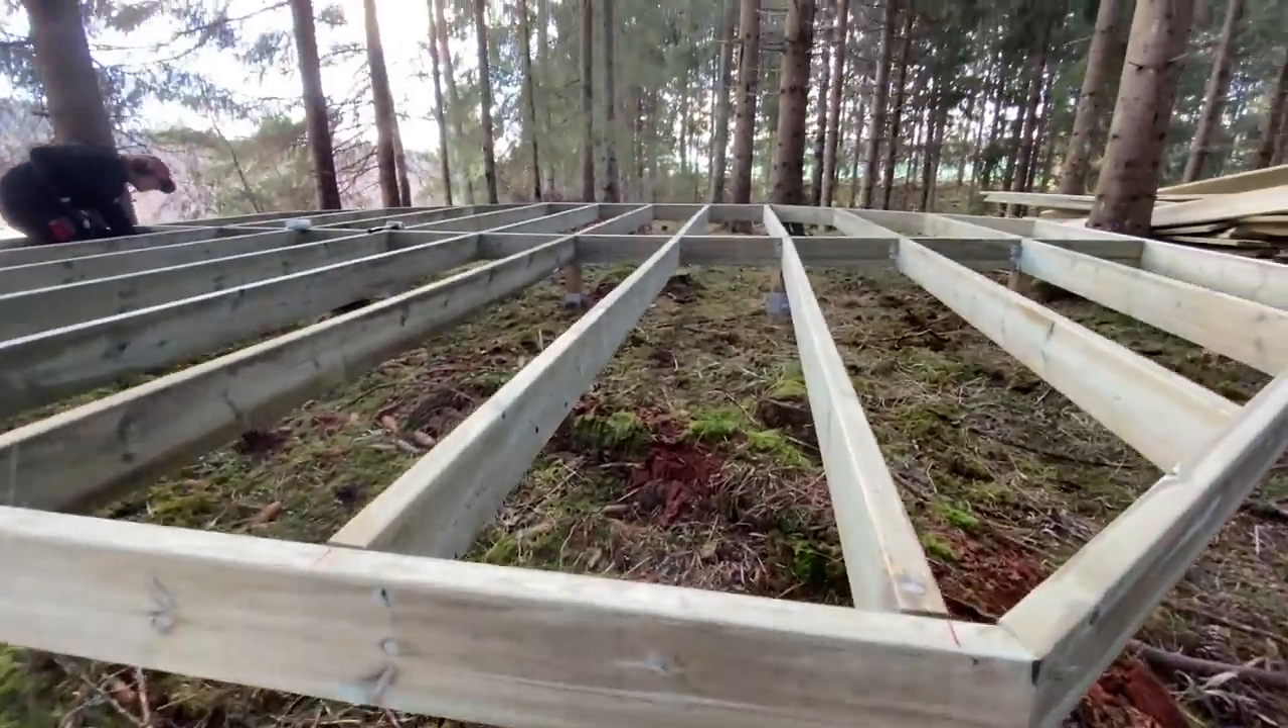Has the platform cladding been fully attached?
No.